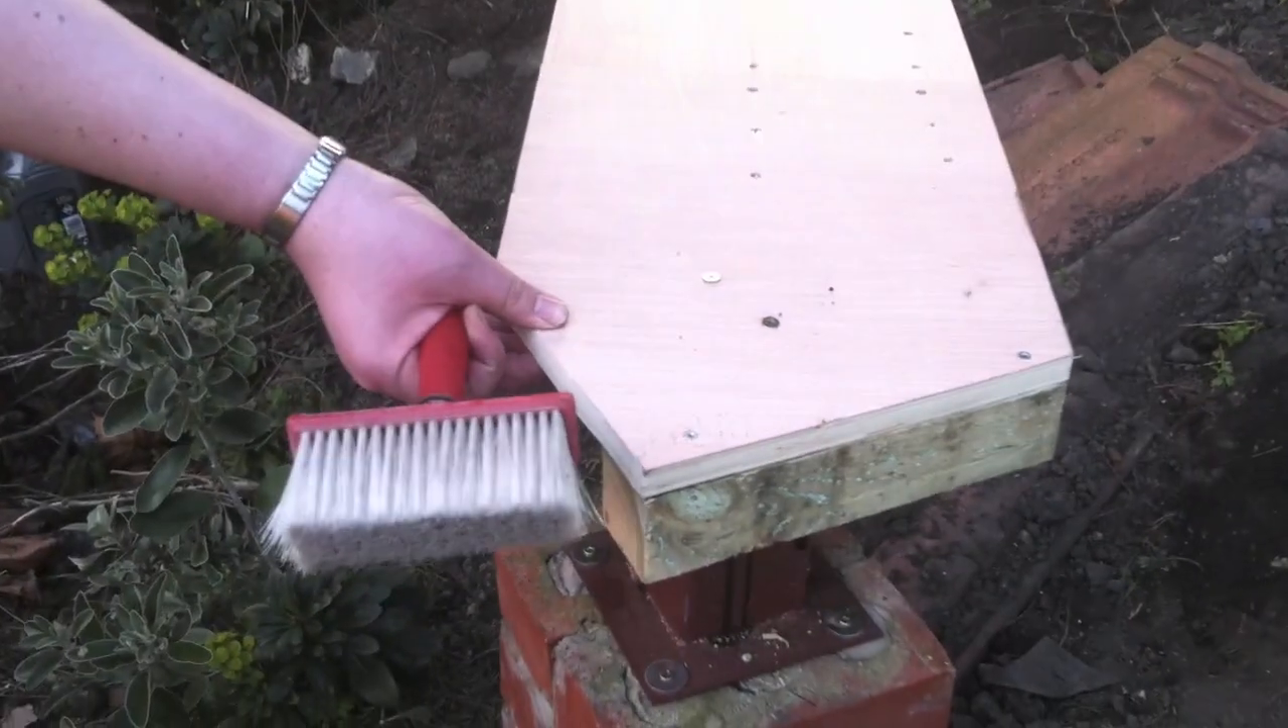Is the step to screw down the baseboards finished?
Yes.